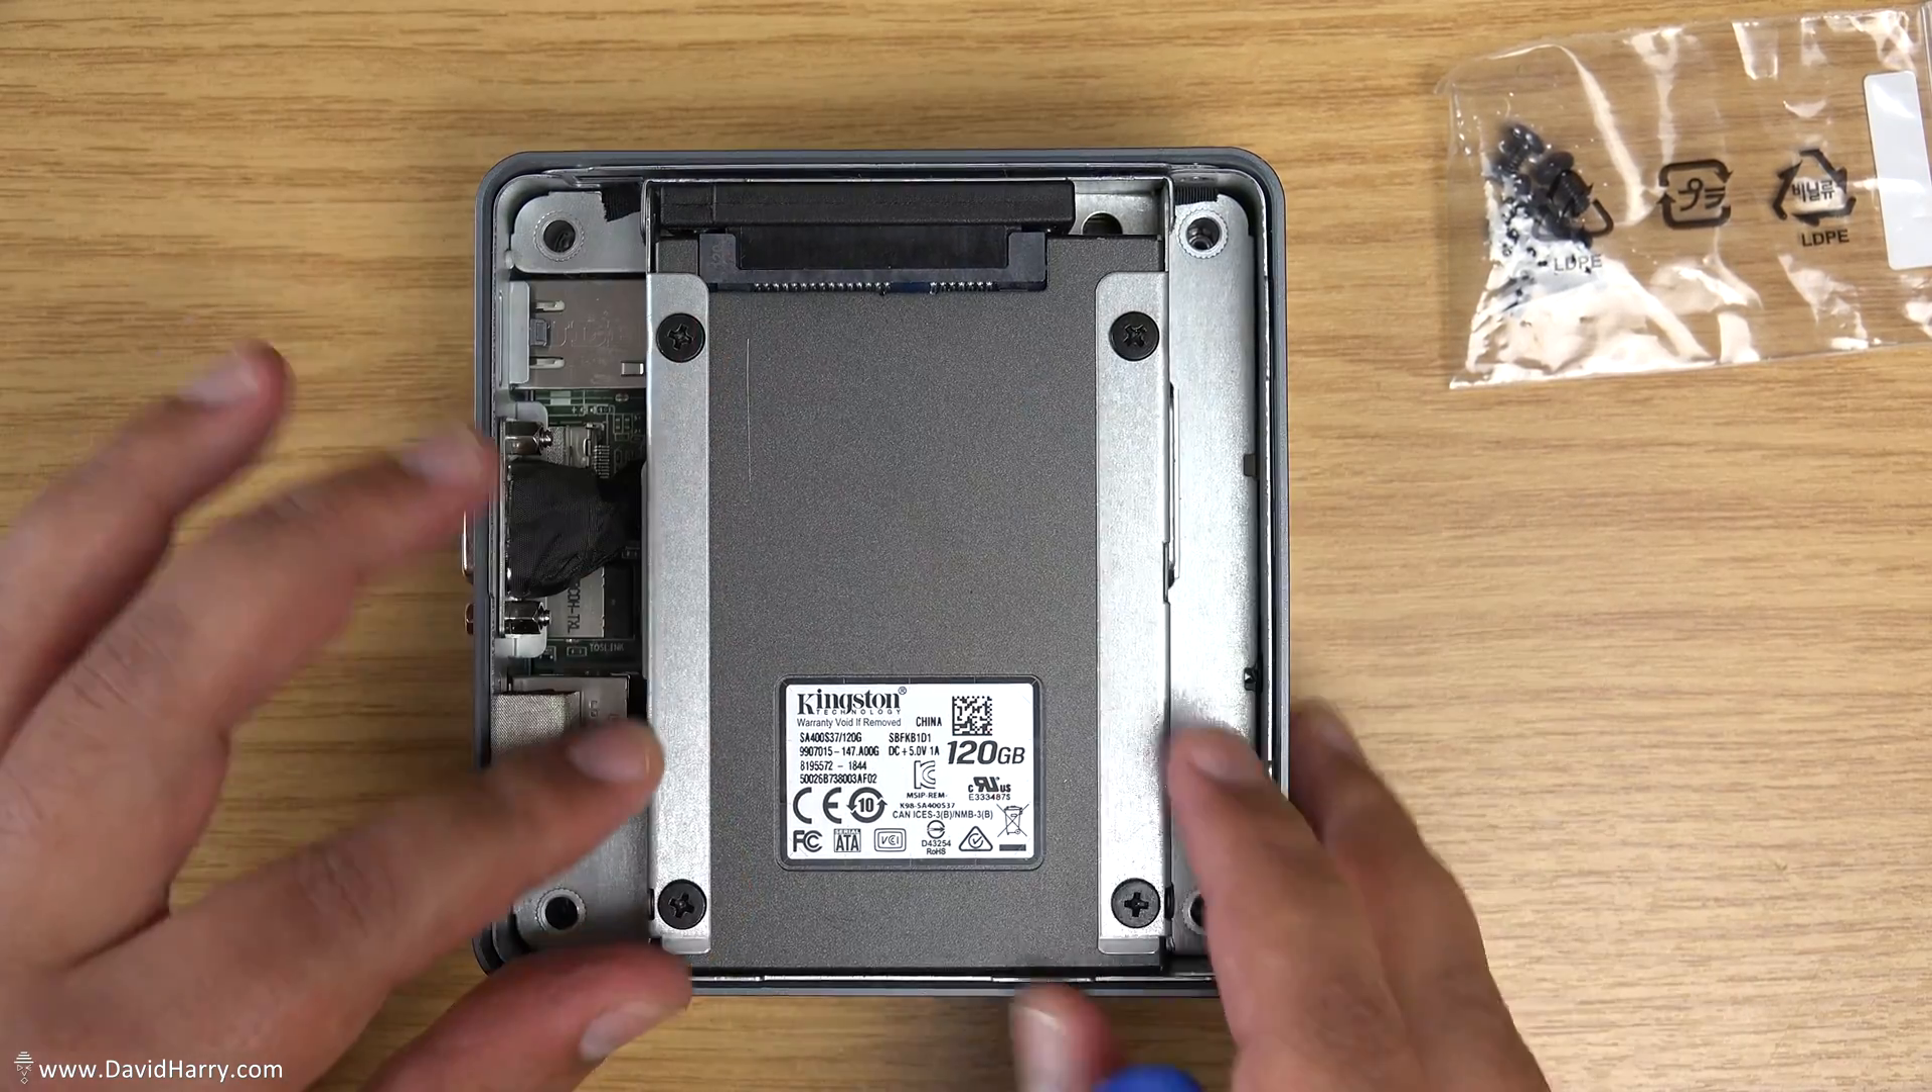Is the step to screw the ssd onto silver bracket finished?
Yes.